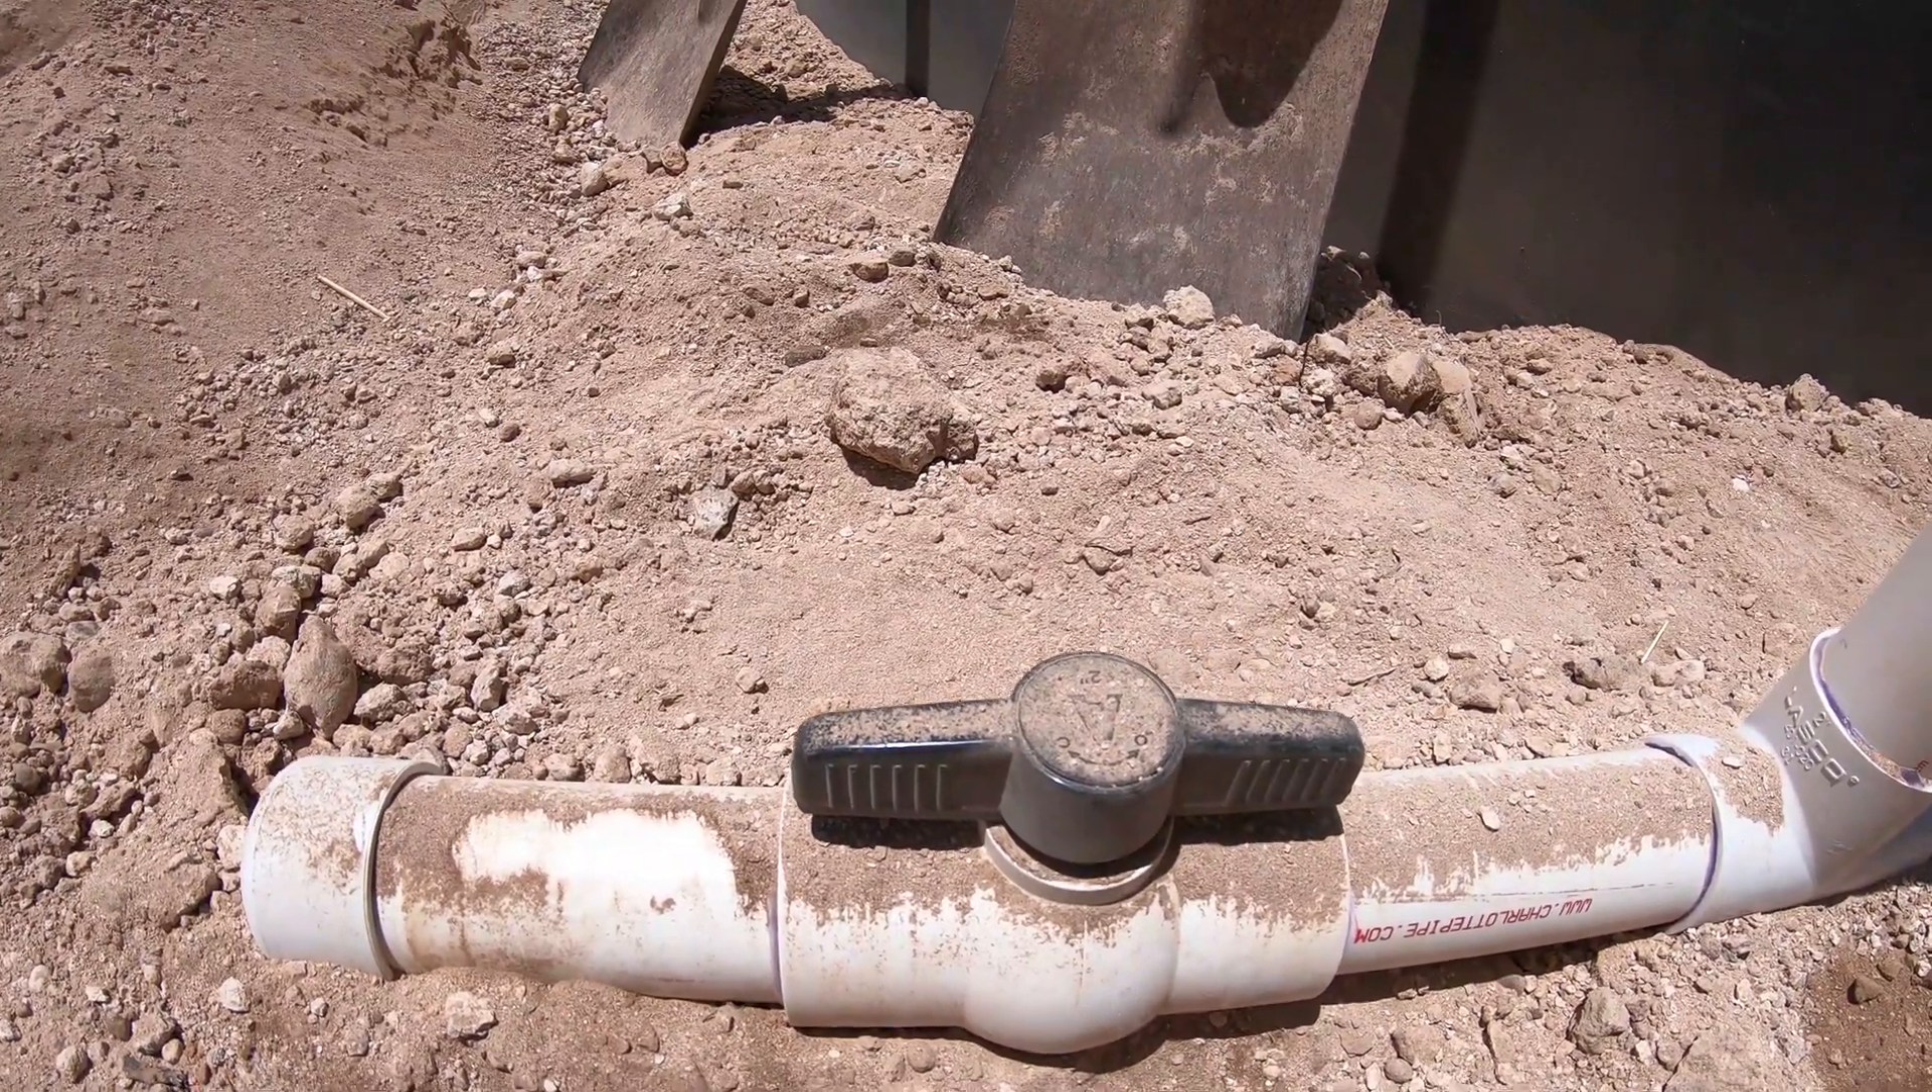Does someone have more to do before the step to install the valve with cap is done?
No.